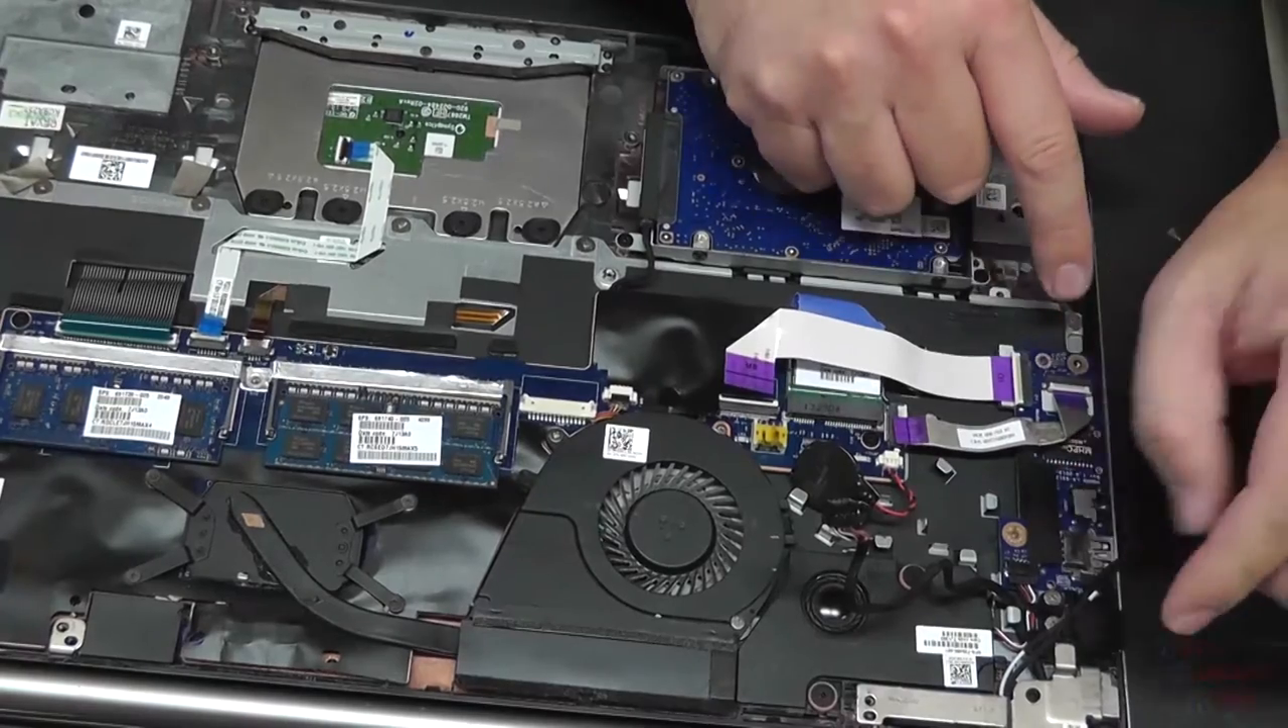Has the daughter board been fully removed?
No.